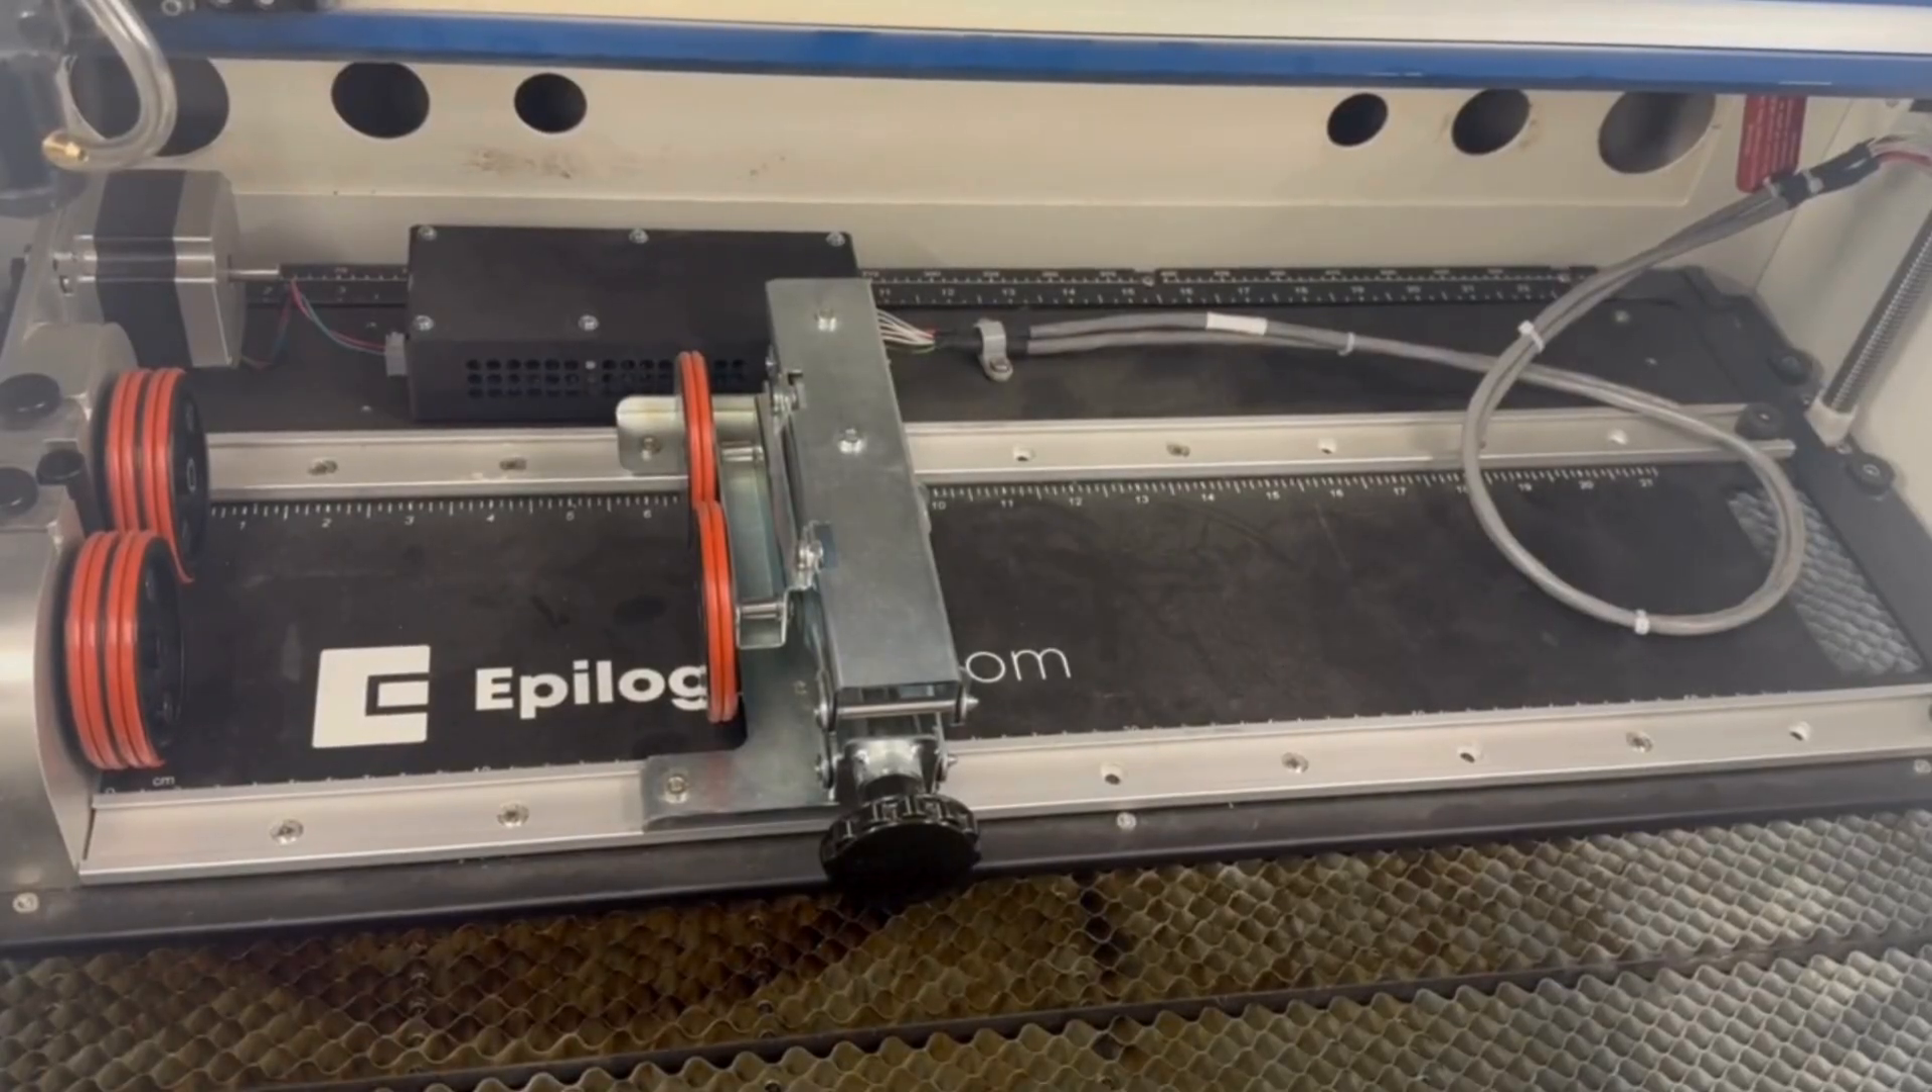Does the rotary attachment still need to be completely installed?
No.